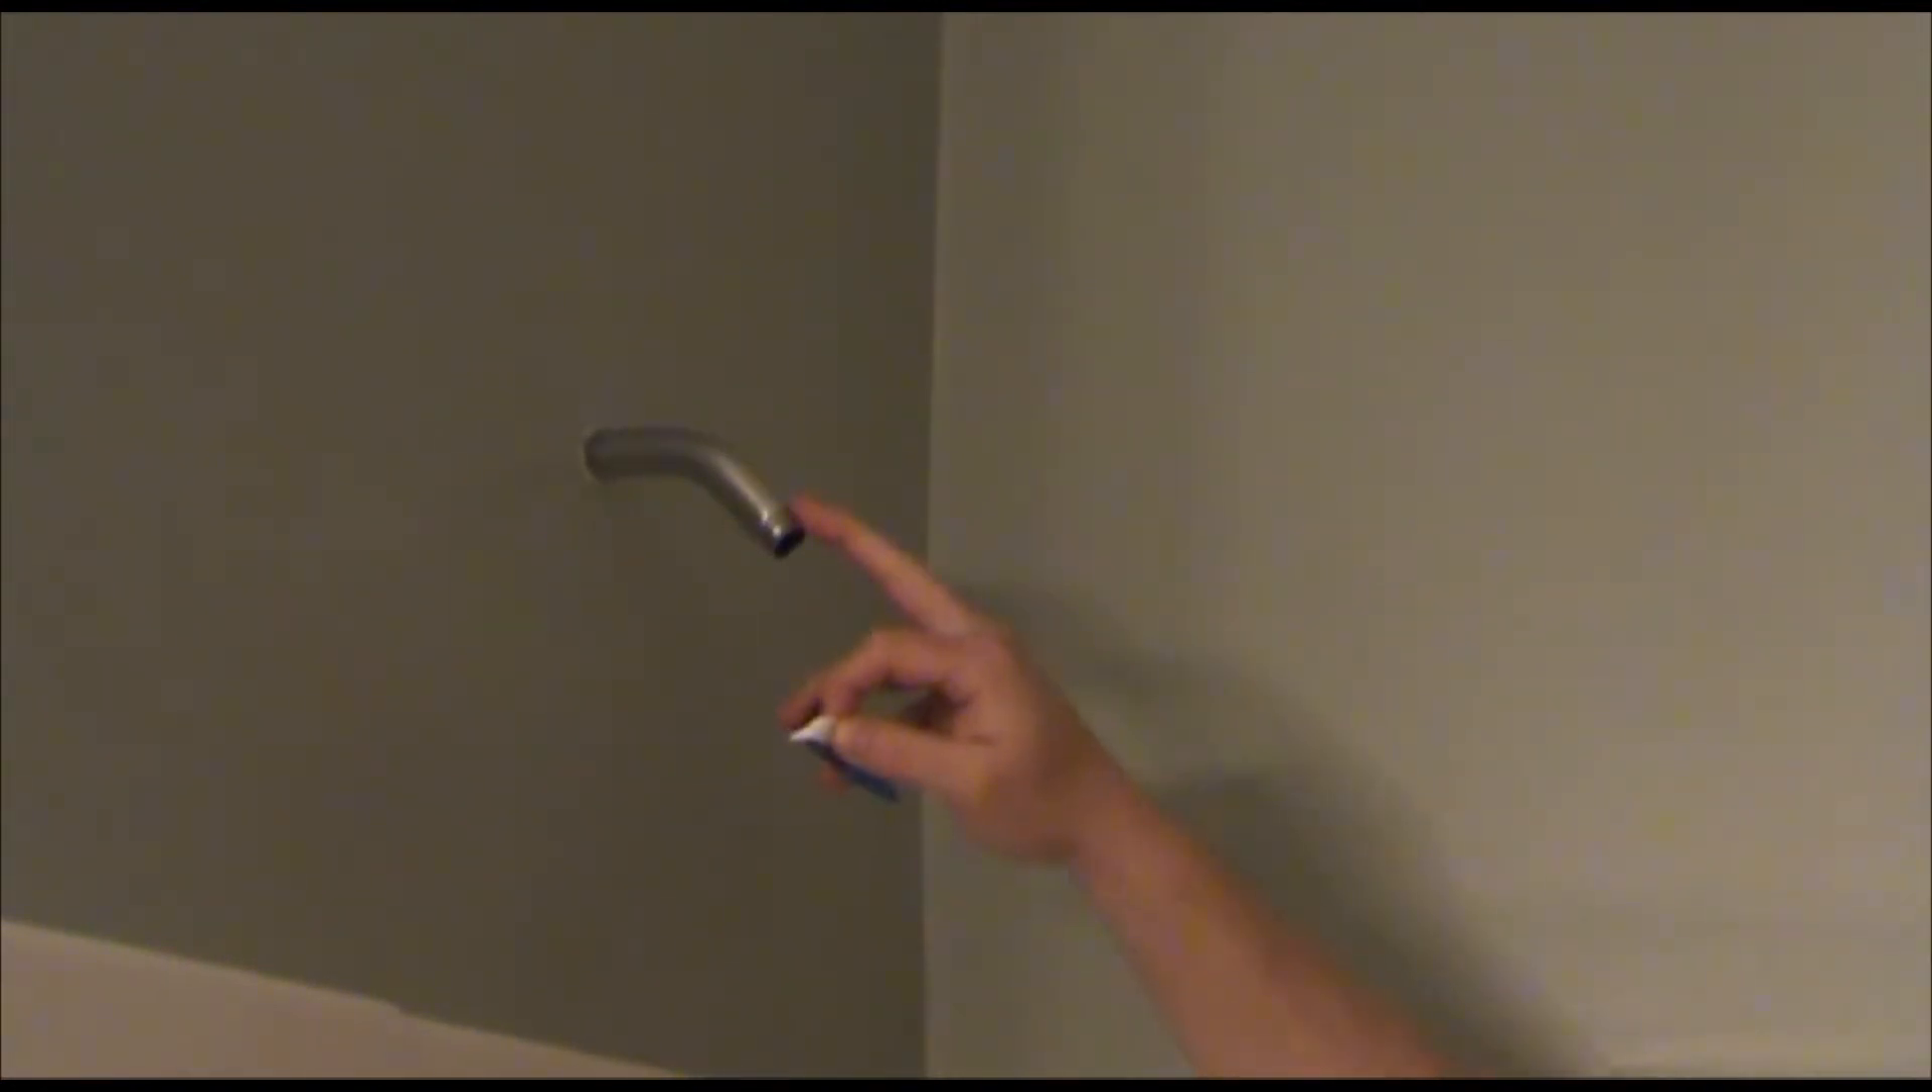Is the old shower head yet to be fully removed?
No.